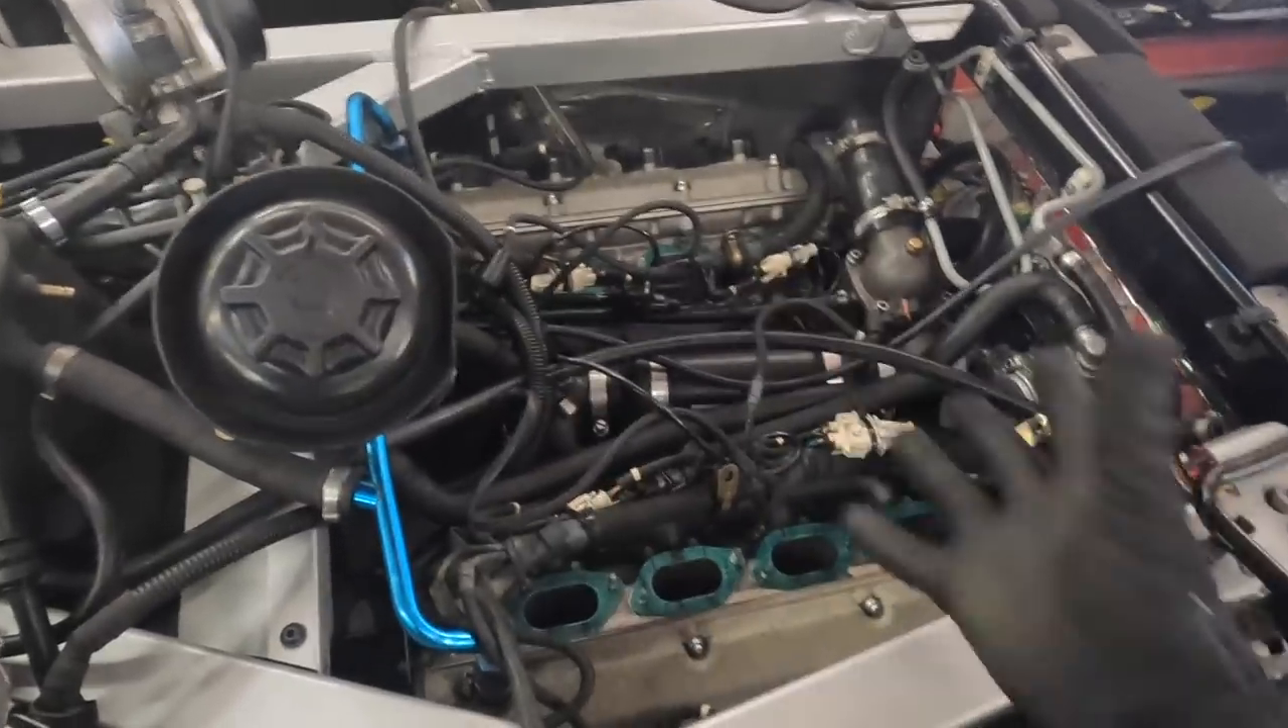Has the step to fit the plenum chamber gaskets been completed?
Yes.